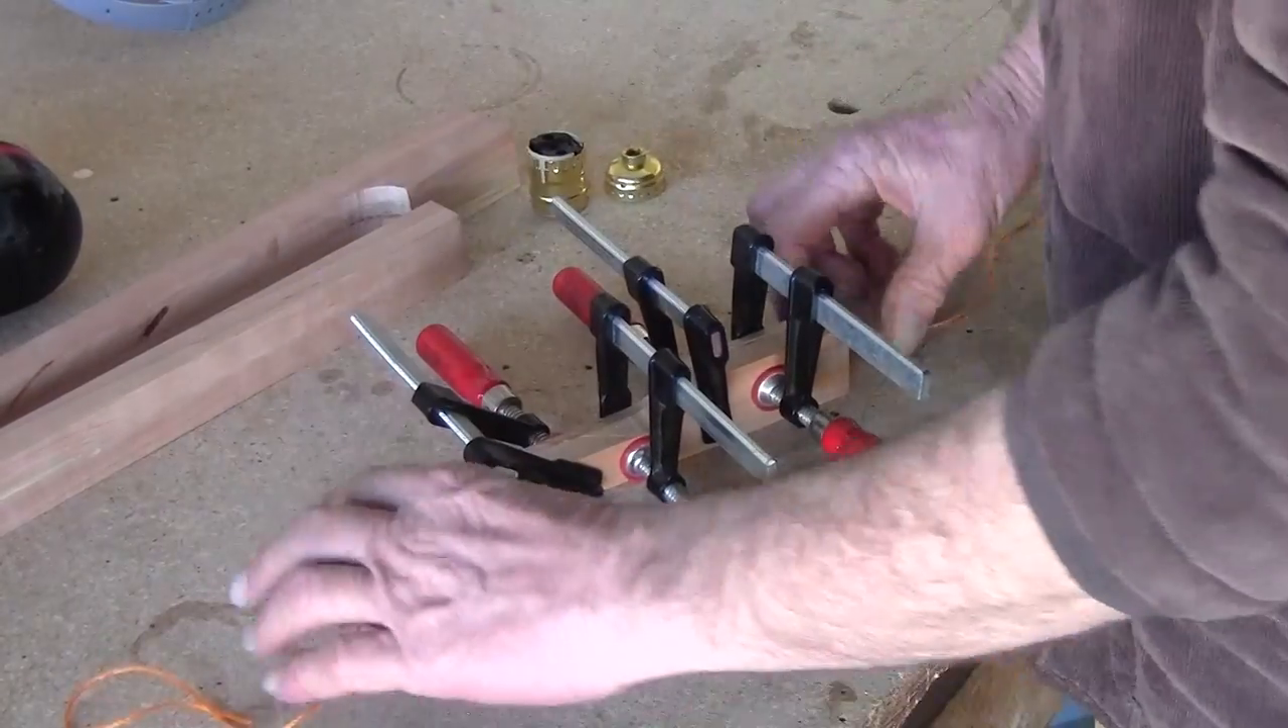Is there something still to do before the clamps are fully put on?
No.